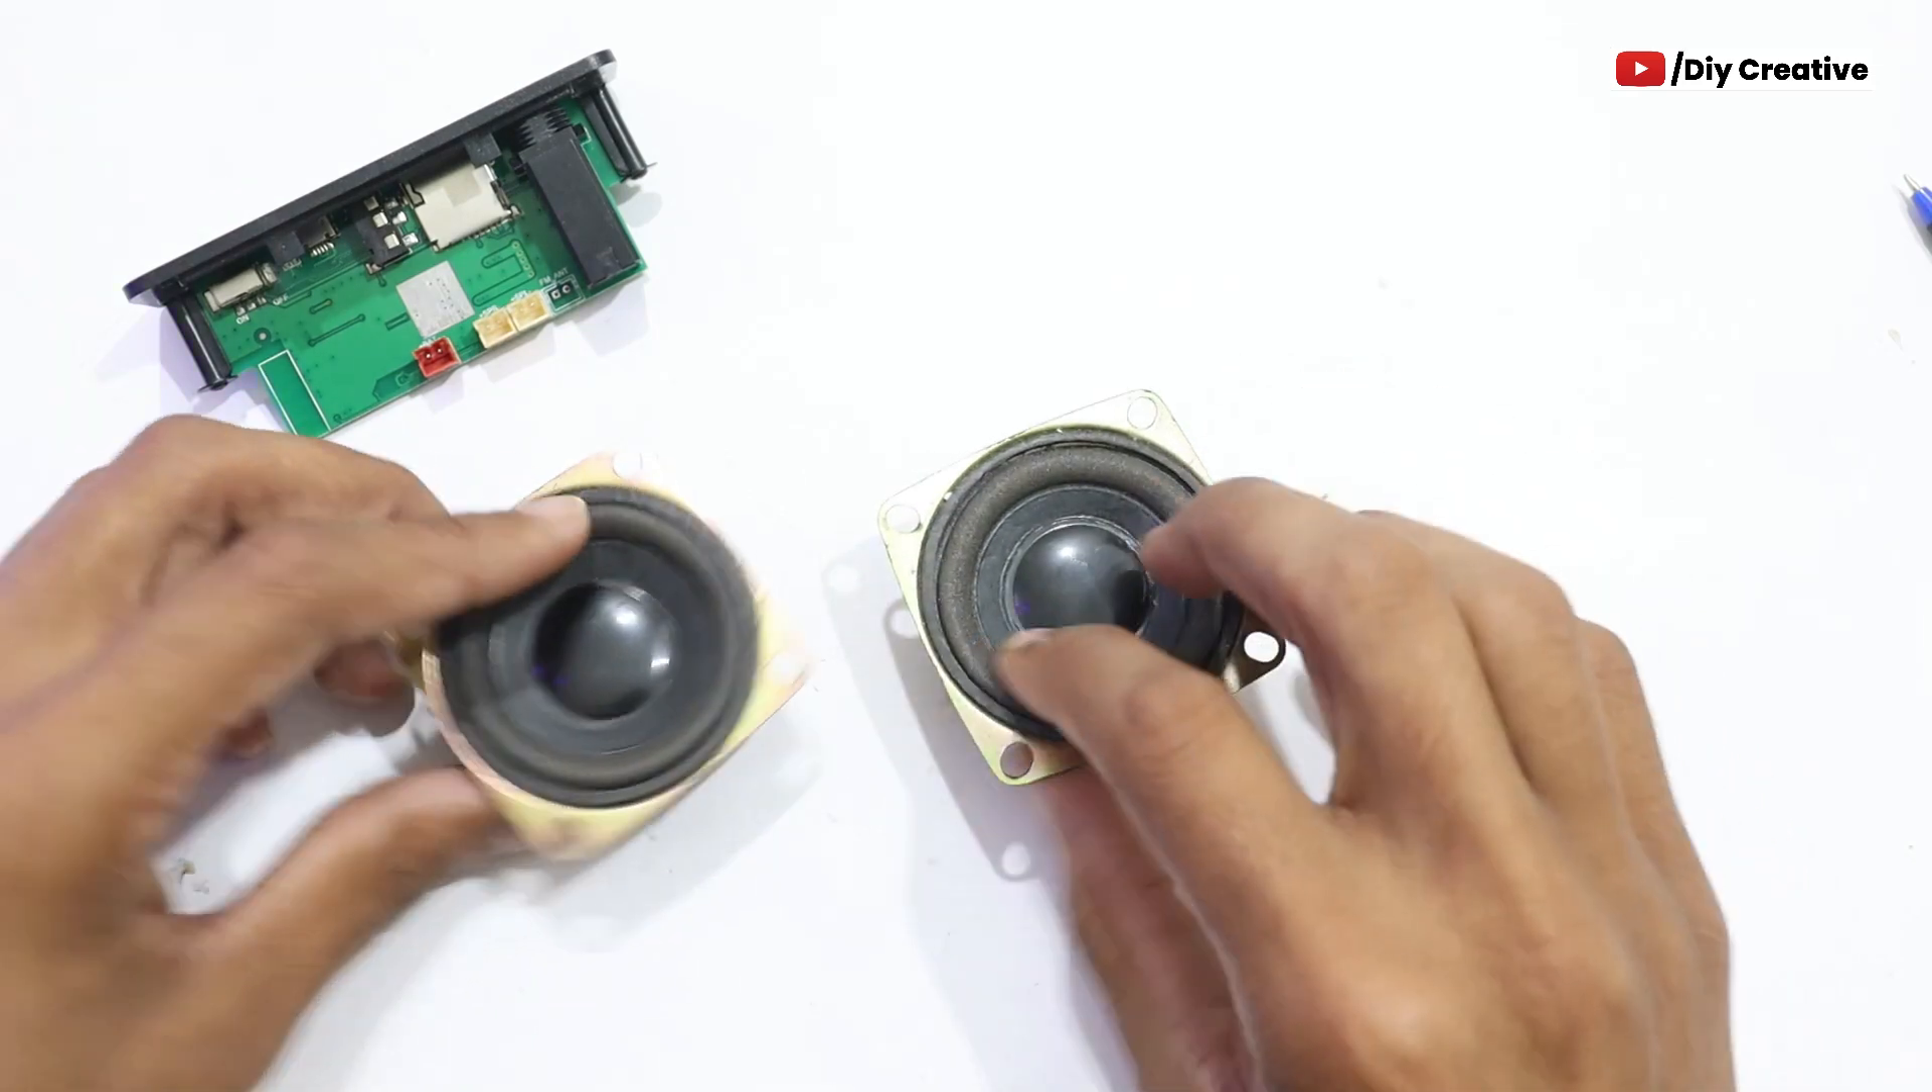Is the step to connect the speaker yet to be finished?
Yes.